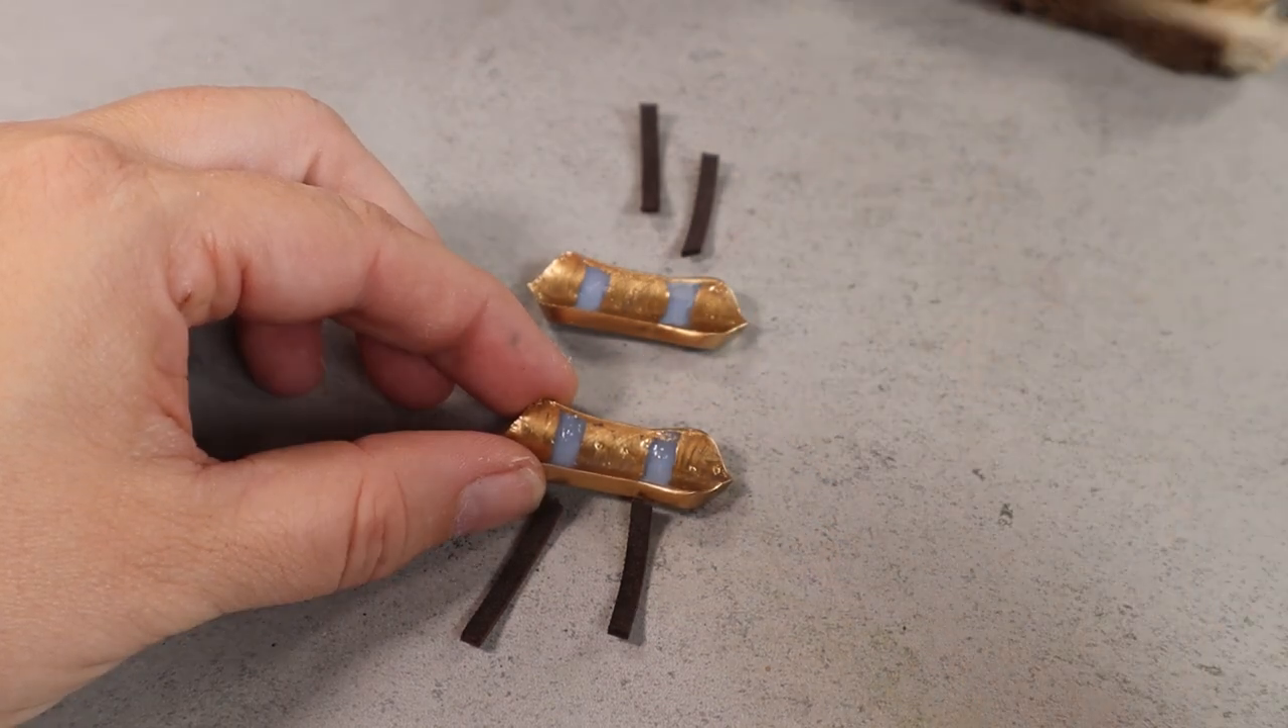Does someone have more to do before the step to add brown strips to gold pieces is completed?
Yes.